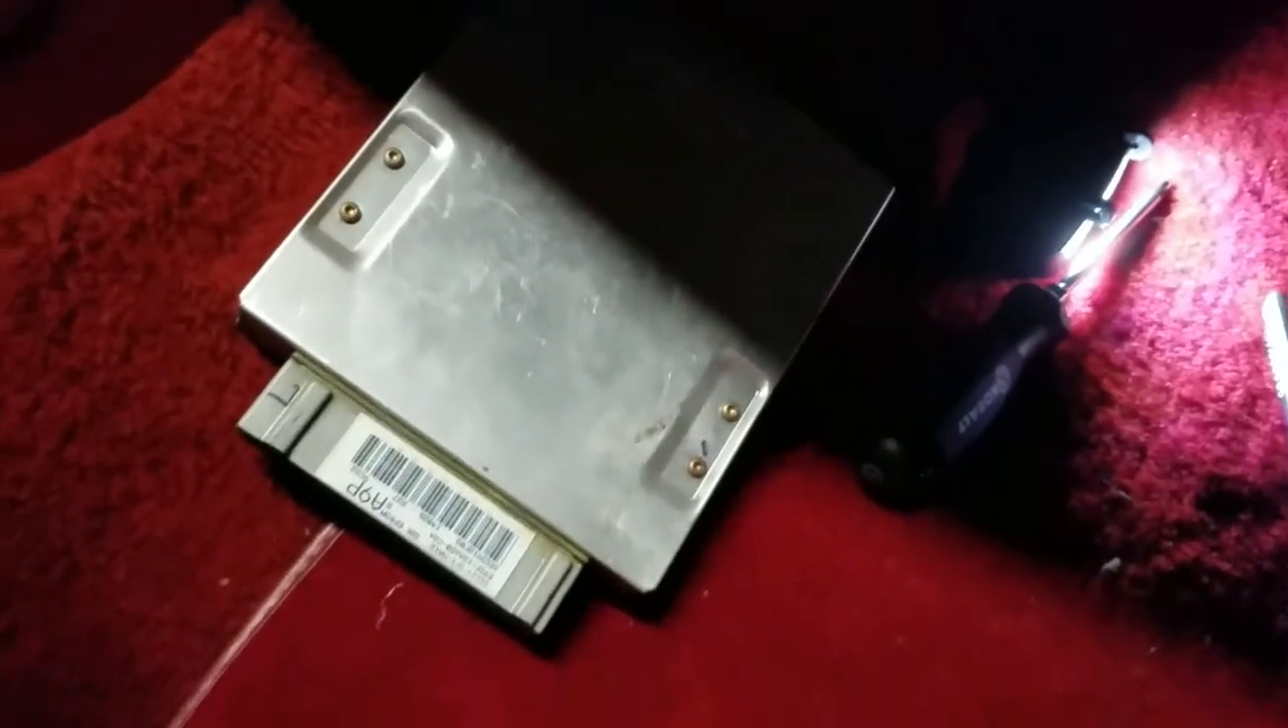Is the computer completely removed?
Yes.